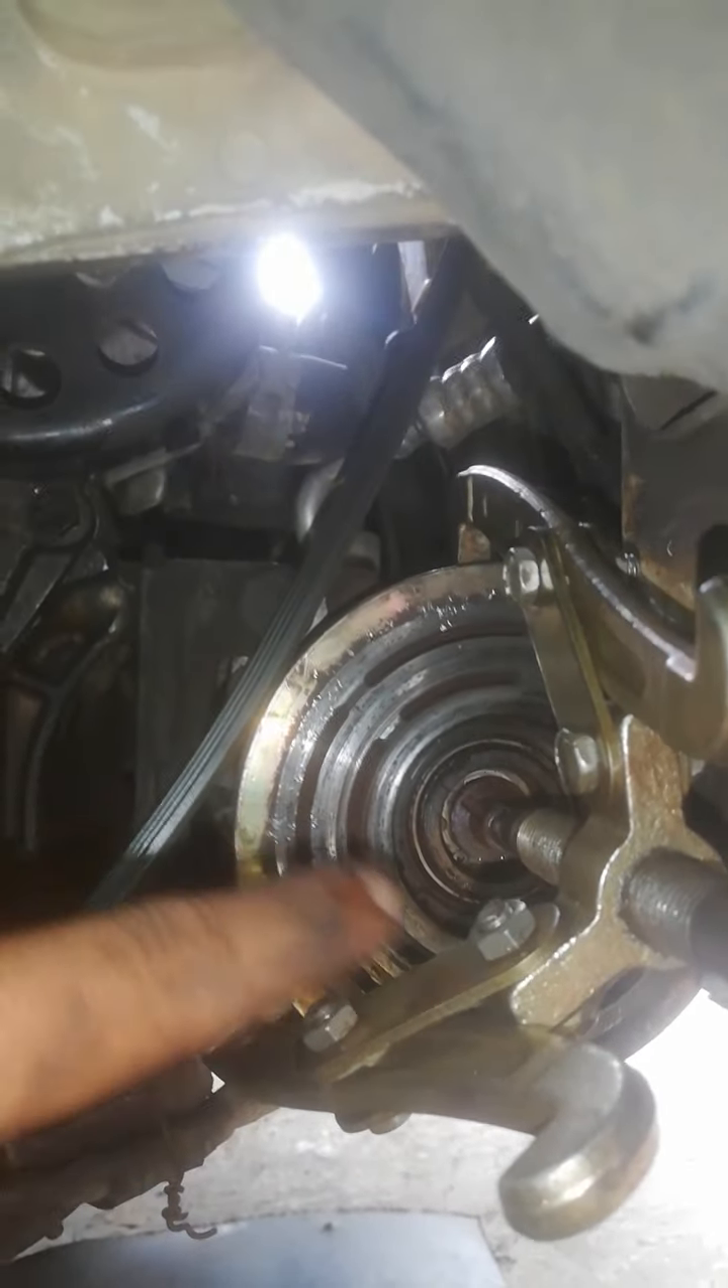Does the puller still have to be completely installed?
No.